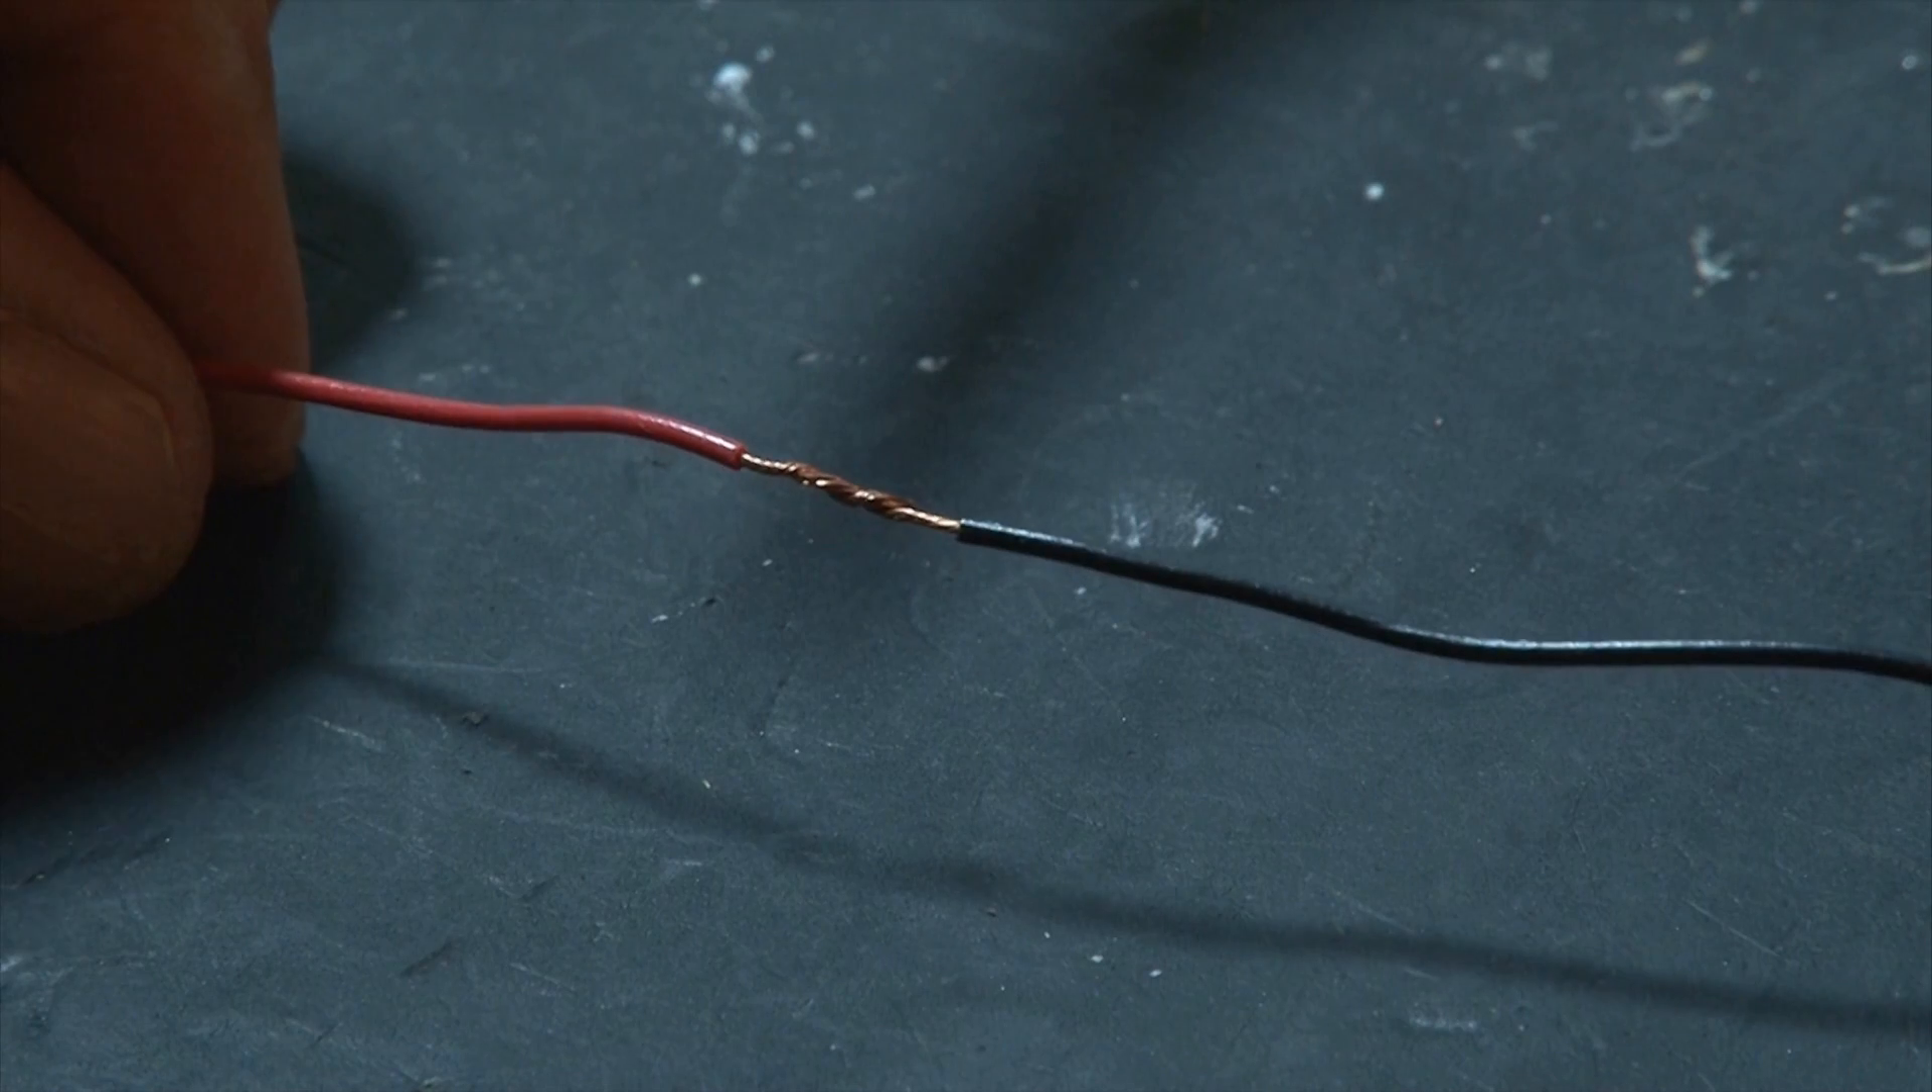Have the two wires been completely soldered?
No.